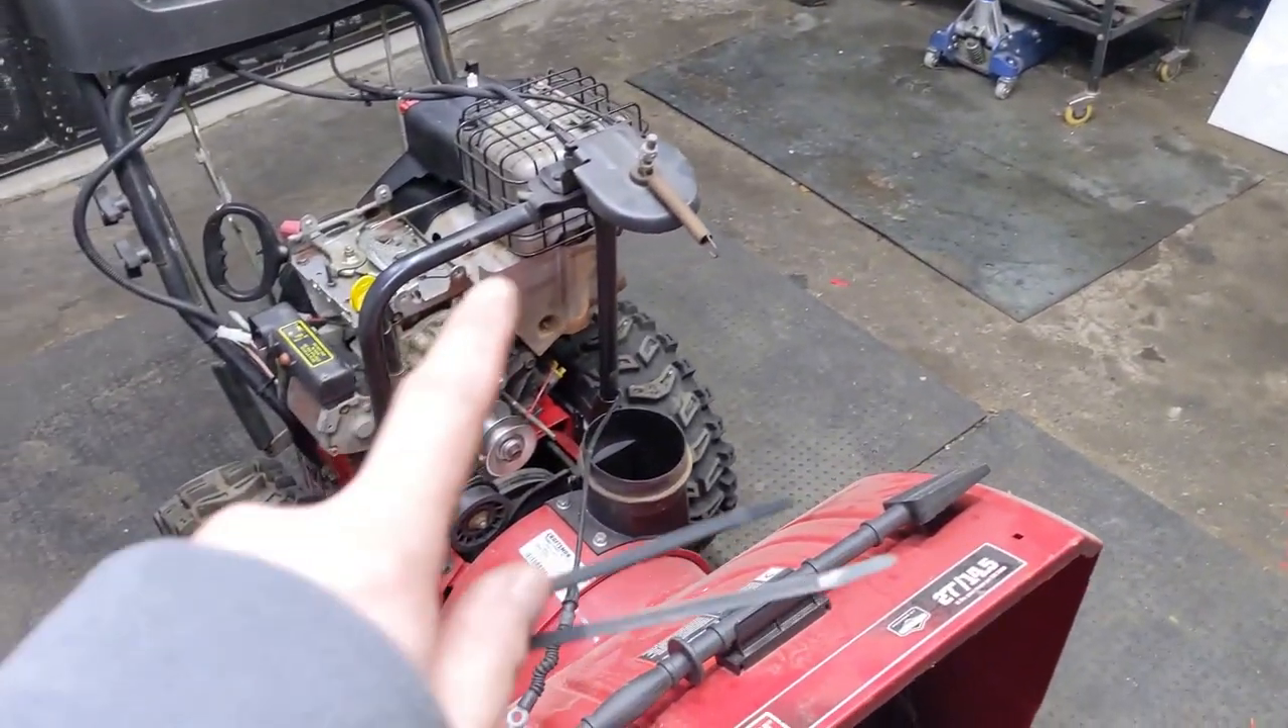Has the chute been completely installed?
No.